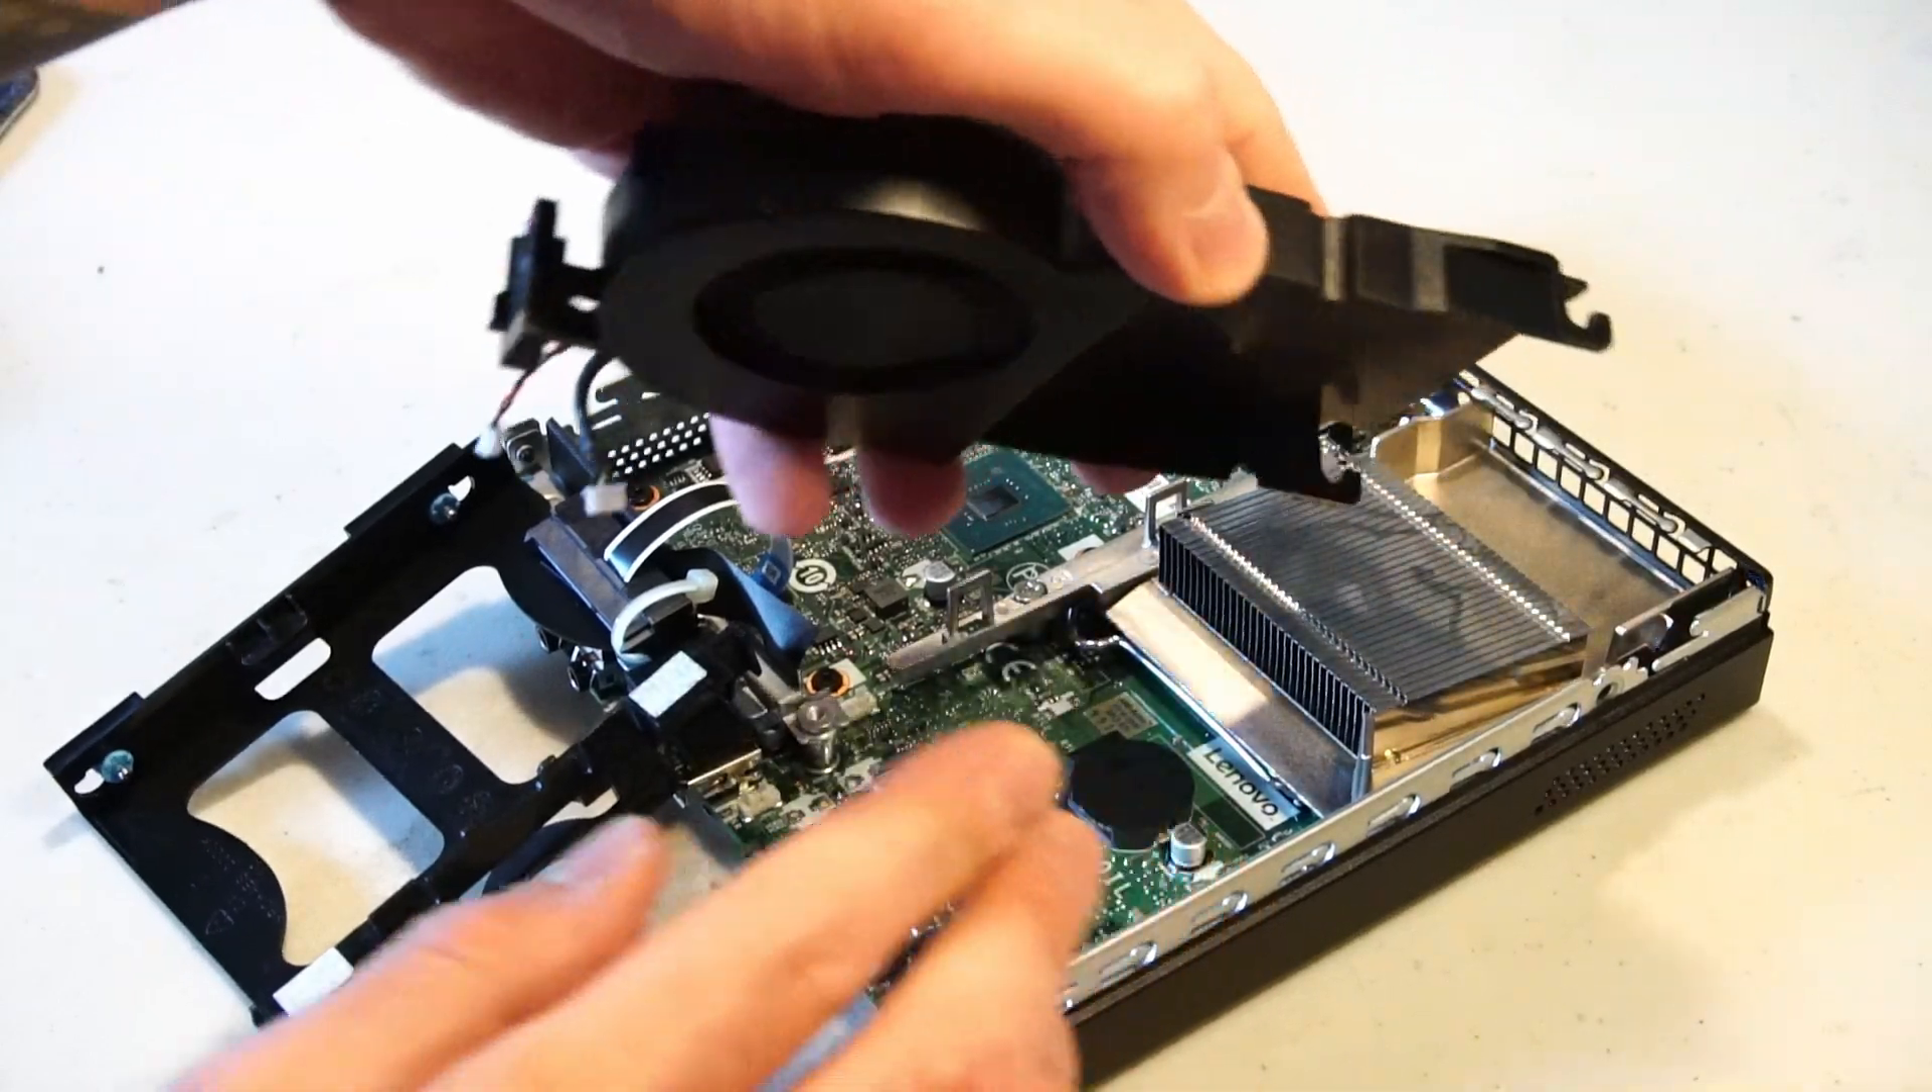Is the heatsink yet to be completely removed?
Yes.